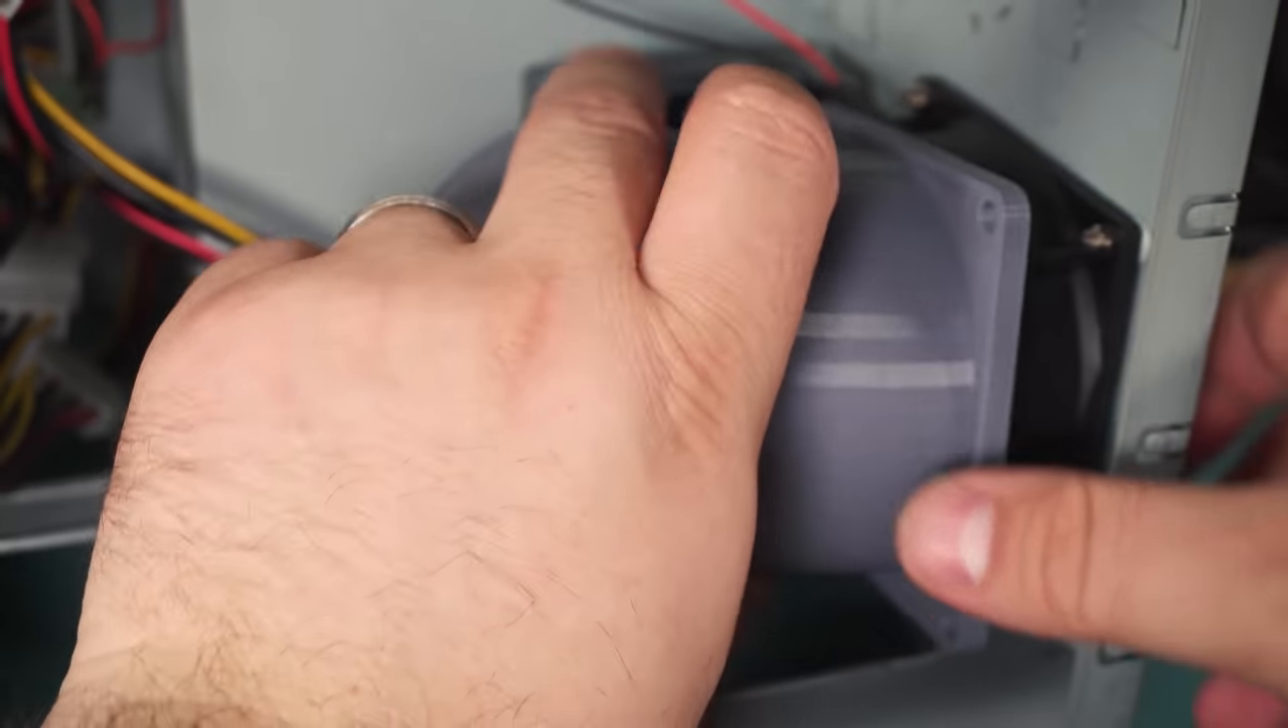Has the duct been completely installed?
No.